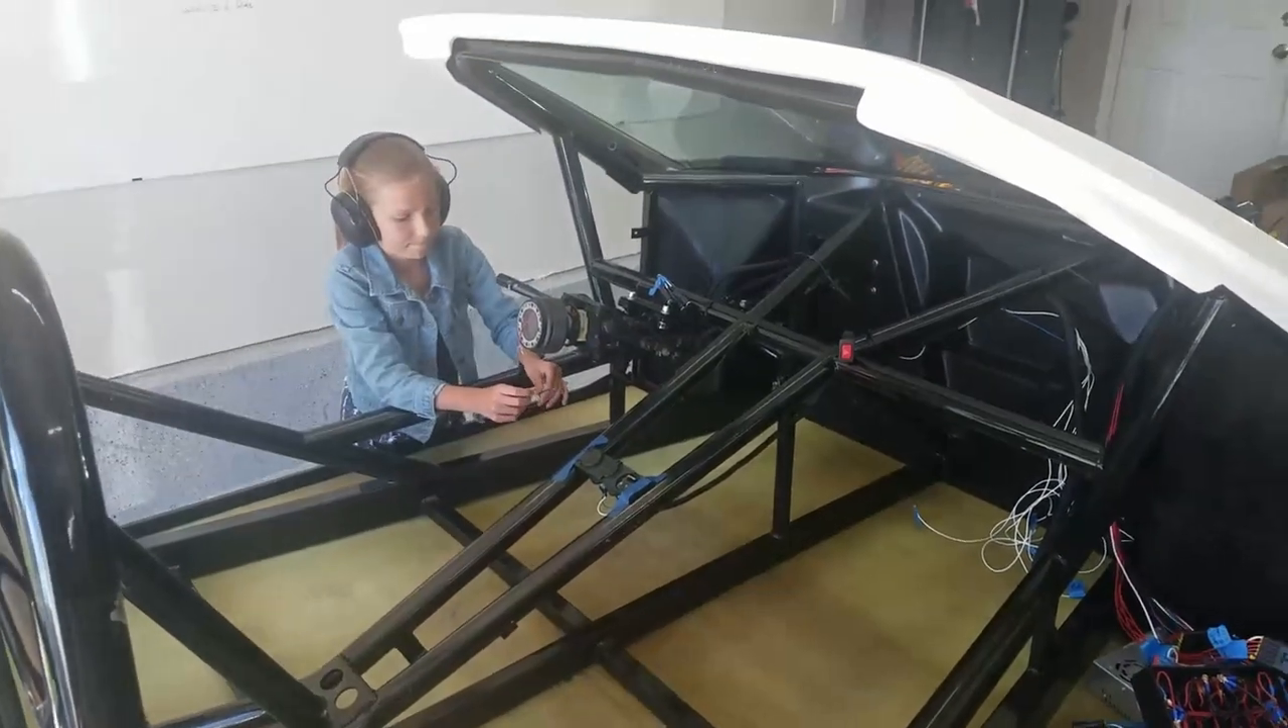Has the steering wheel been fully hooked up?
No.